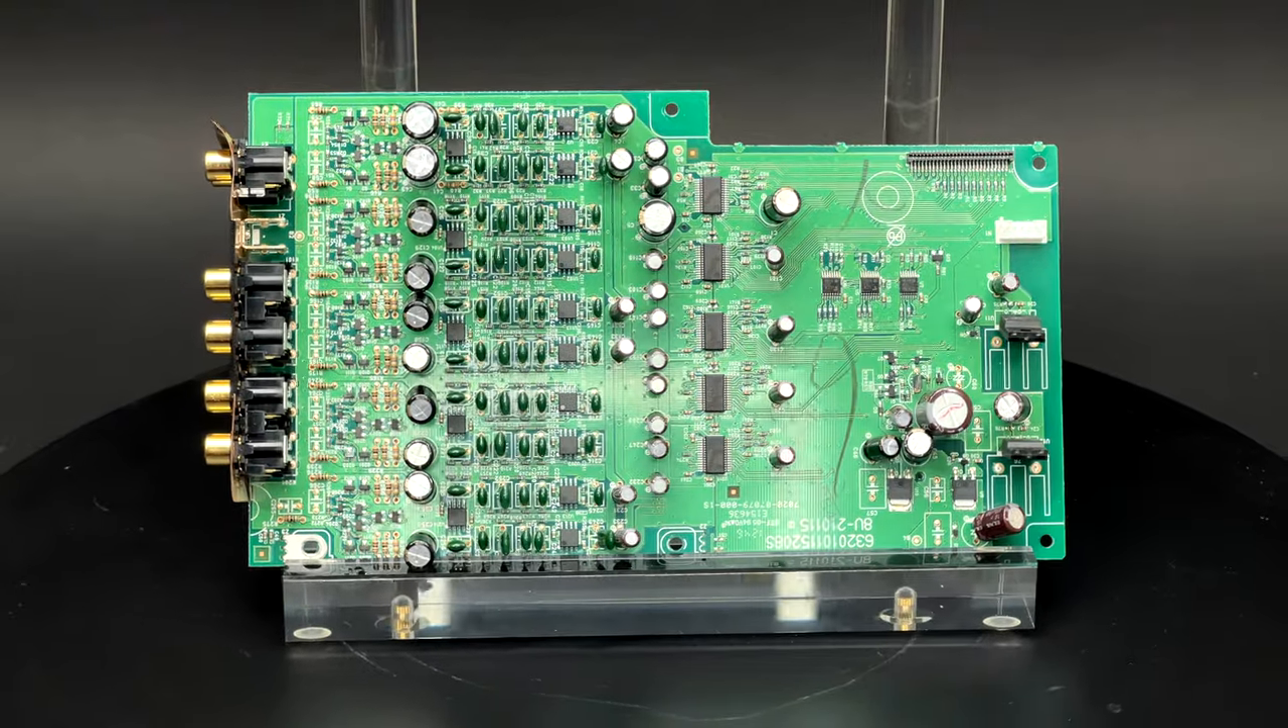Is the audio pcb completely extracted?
Yes.